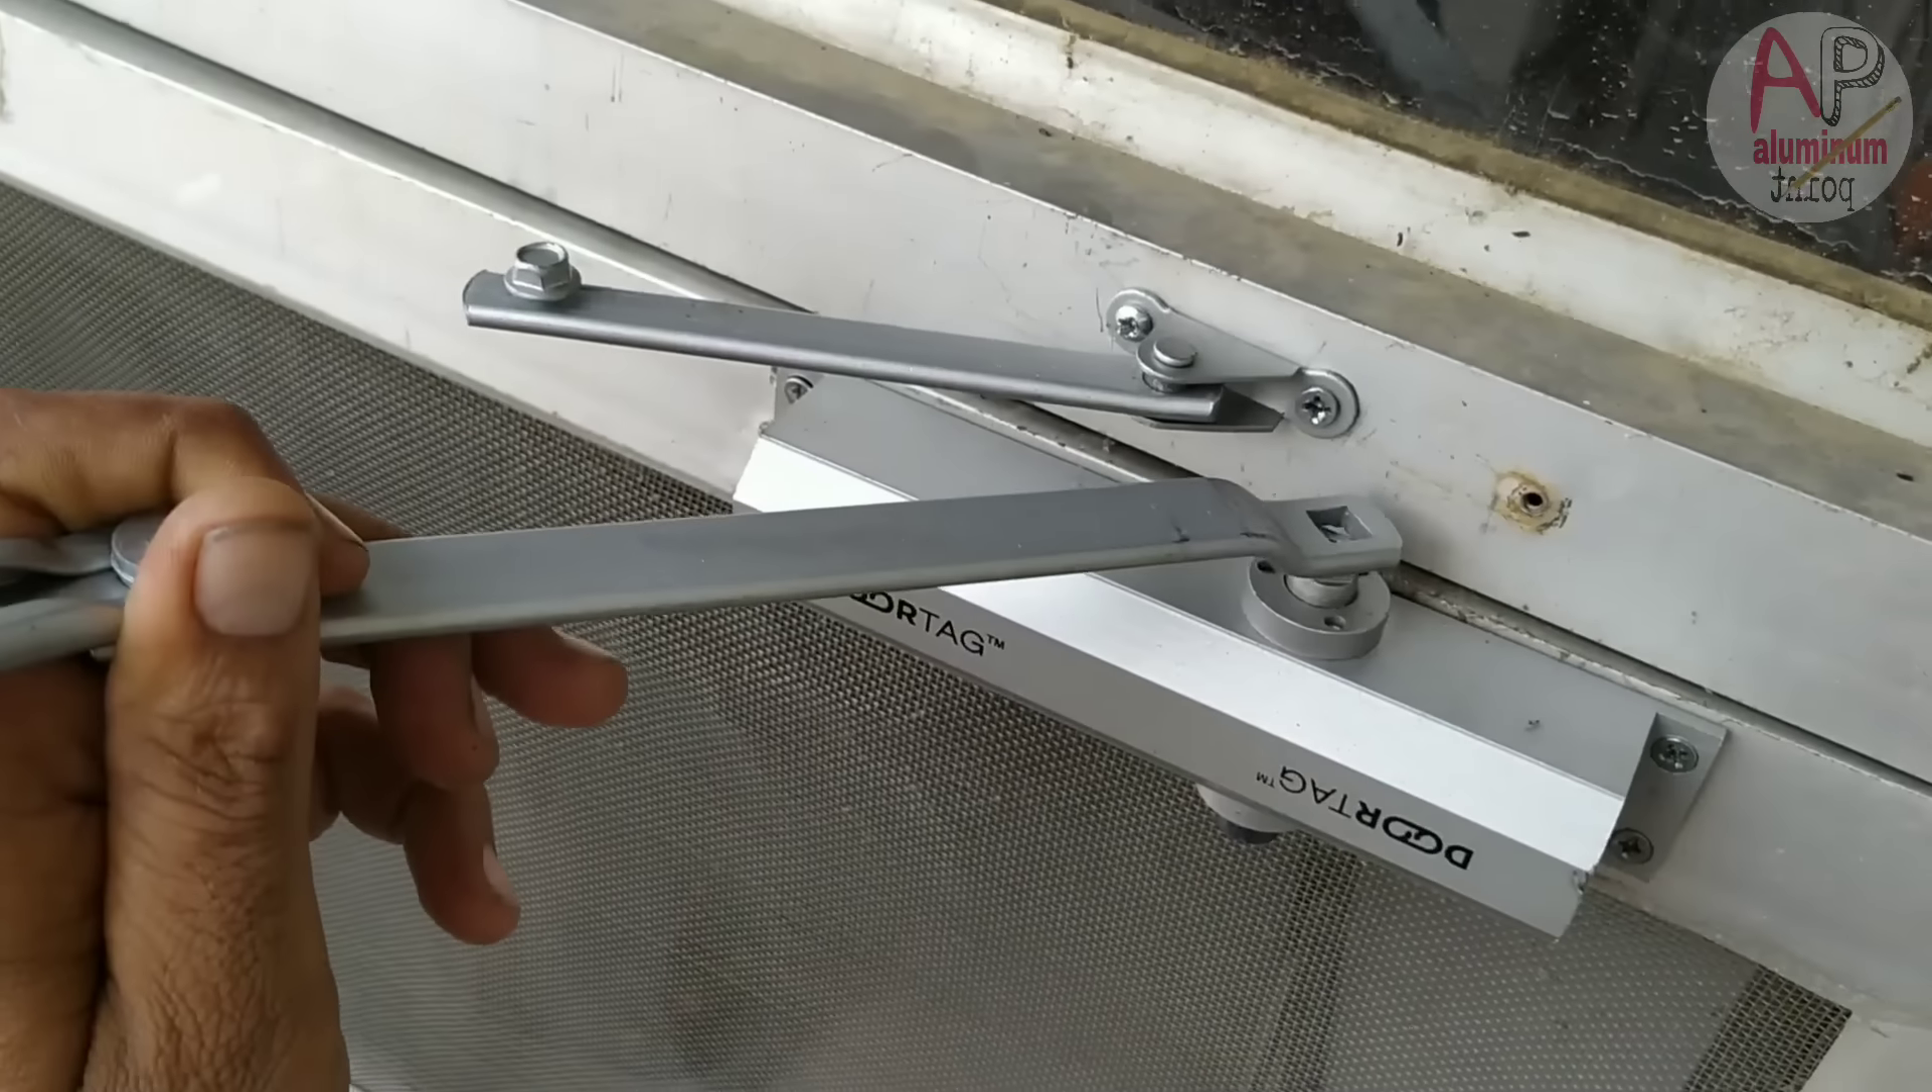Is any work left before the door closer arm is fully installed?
Yes.